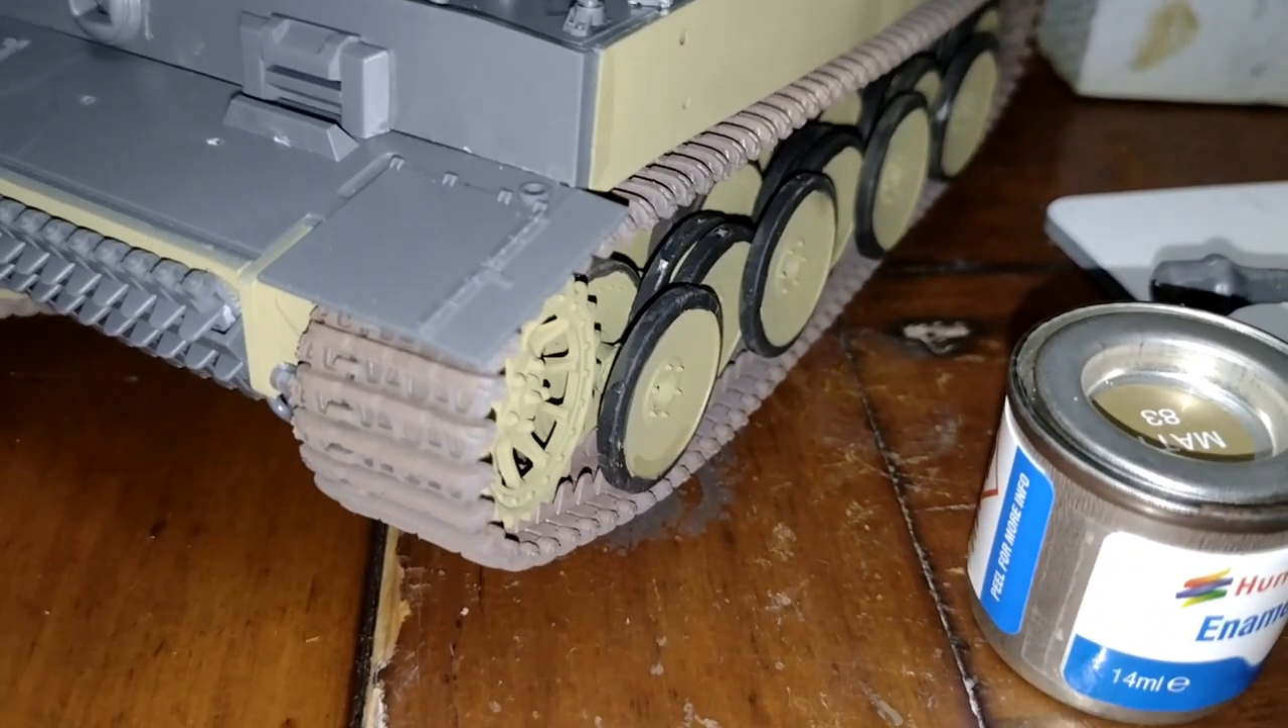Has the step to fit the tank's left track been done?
Yes.